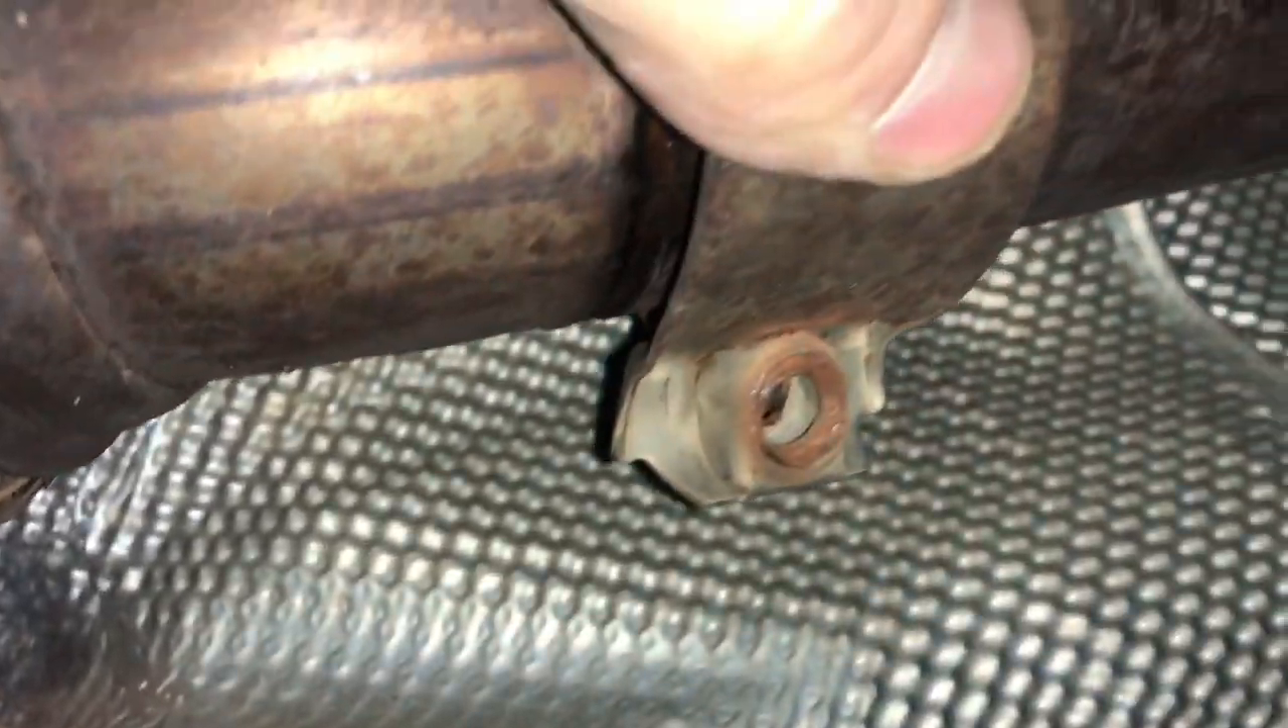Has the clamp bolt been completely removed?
Yes.